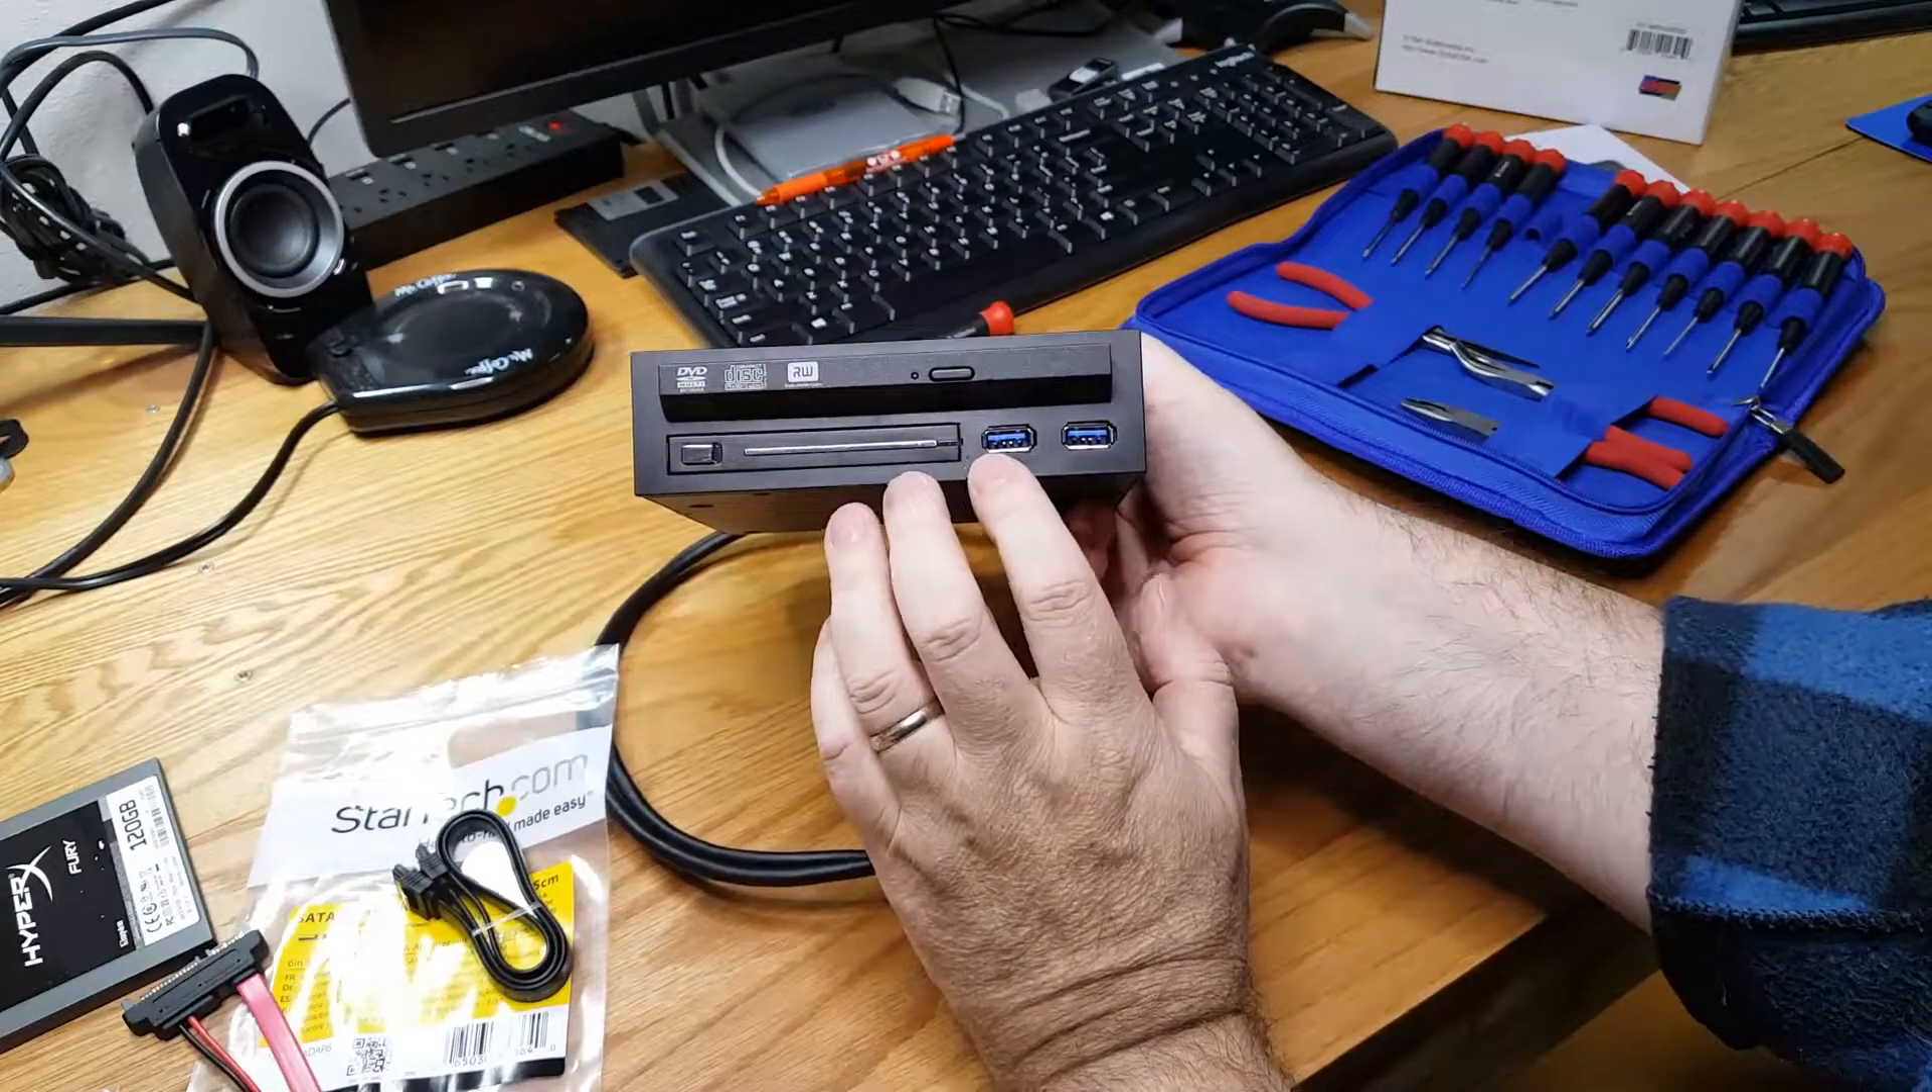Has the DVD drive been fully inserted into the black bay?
Yes.